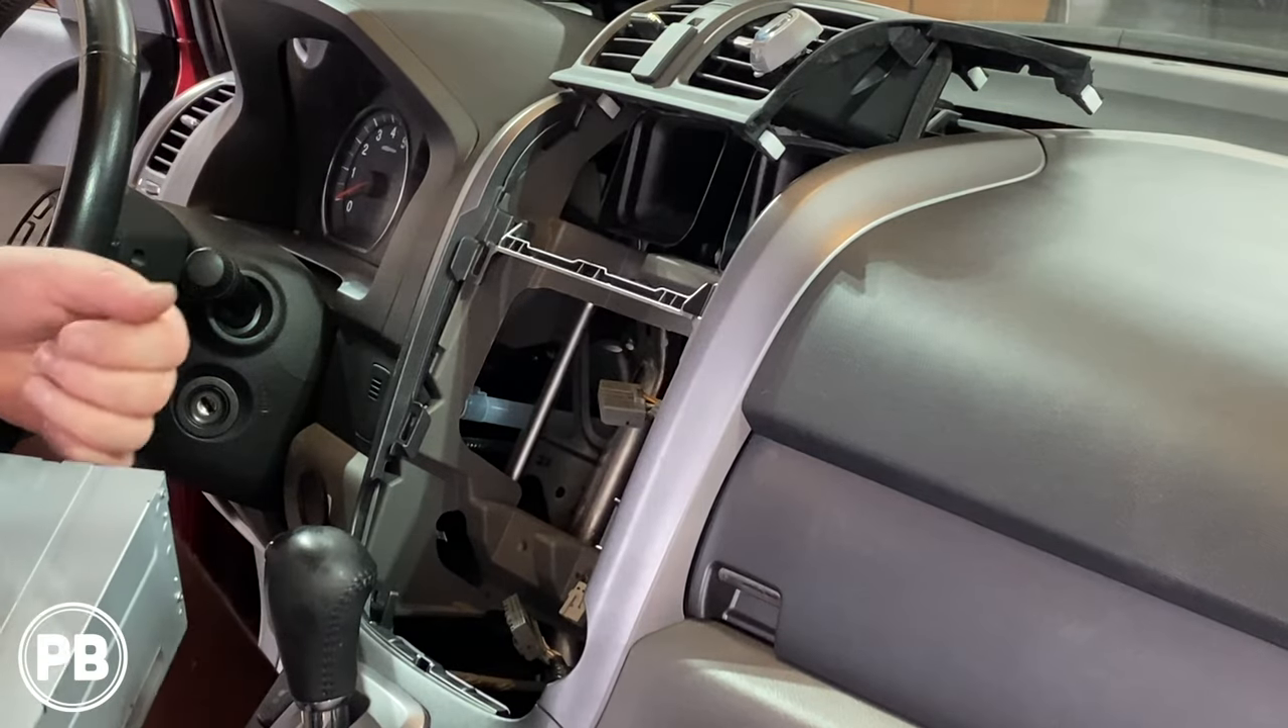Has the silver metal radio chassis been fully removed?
Yes.